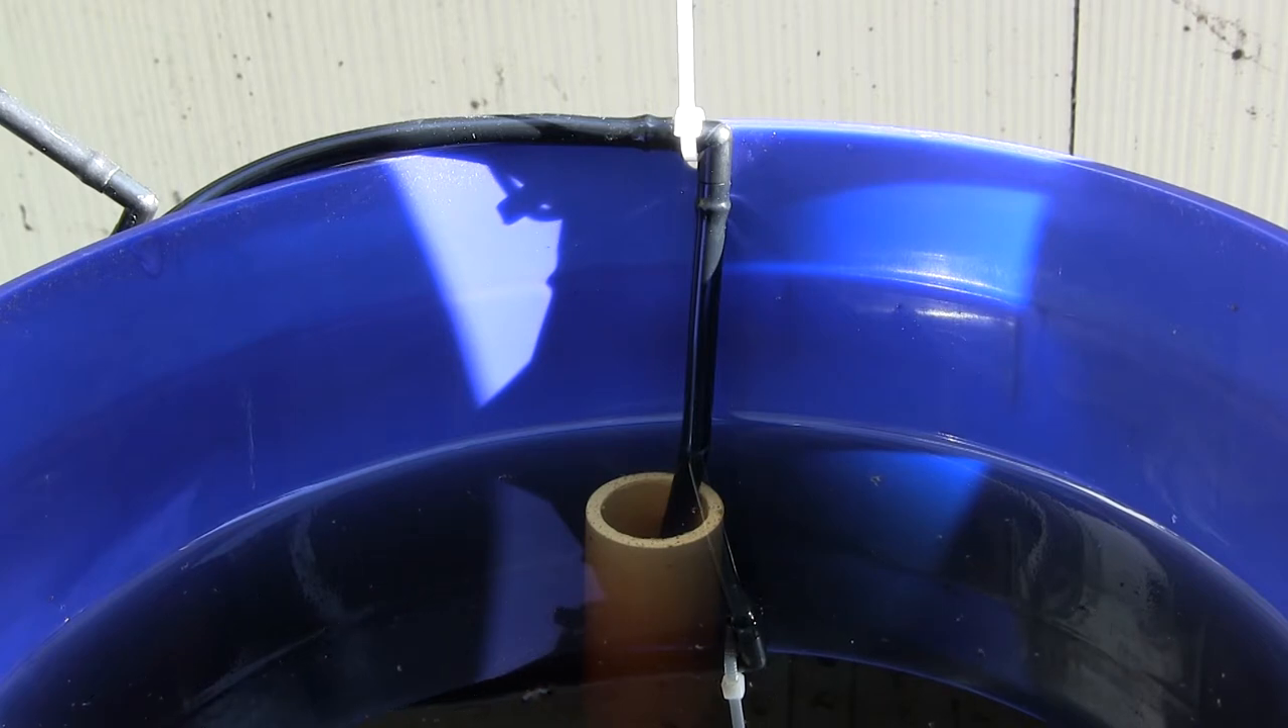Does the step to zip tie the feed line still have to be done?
No.